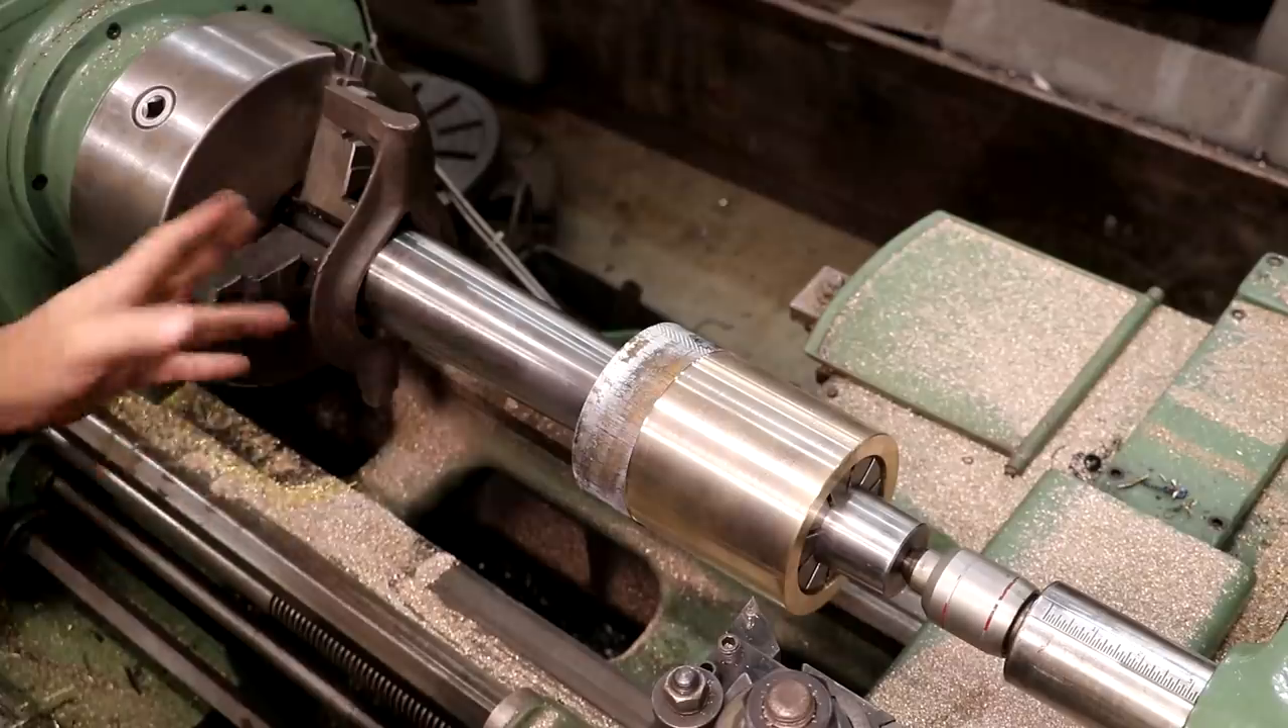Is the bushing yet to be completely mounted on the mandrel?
No.